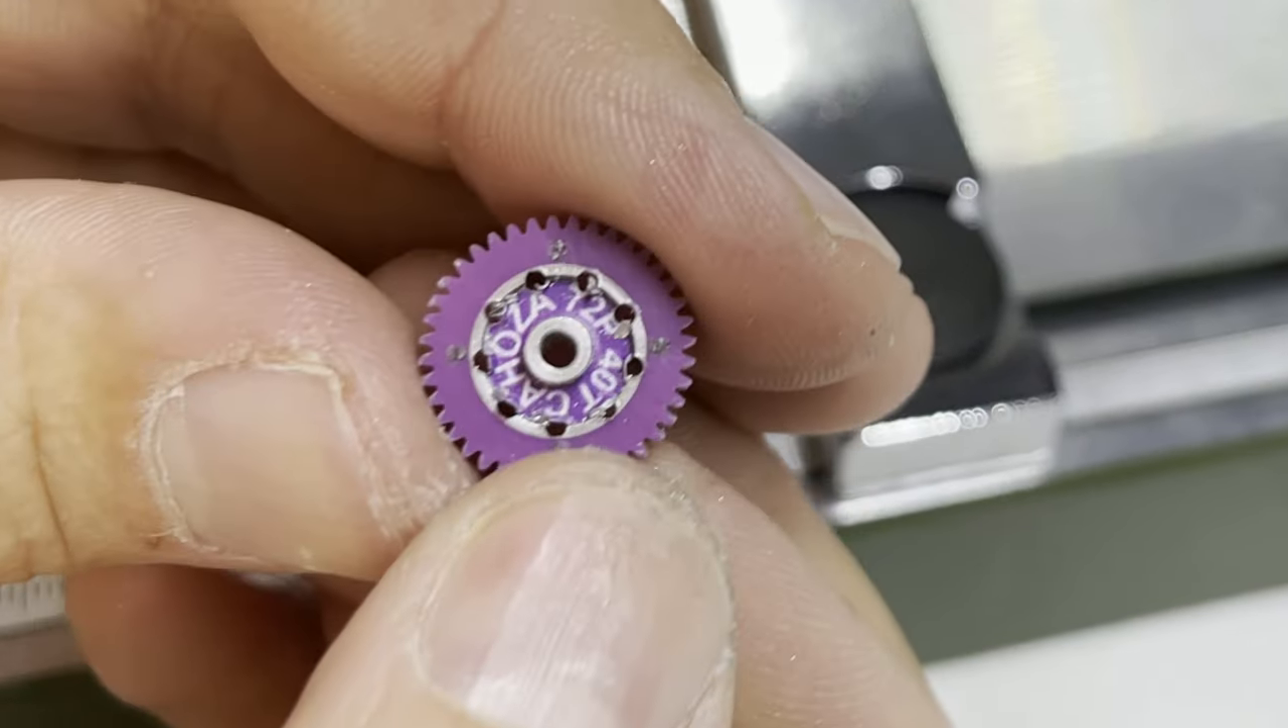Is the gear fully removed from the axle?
Yes.